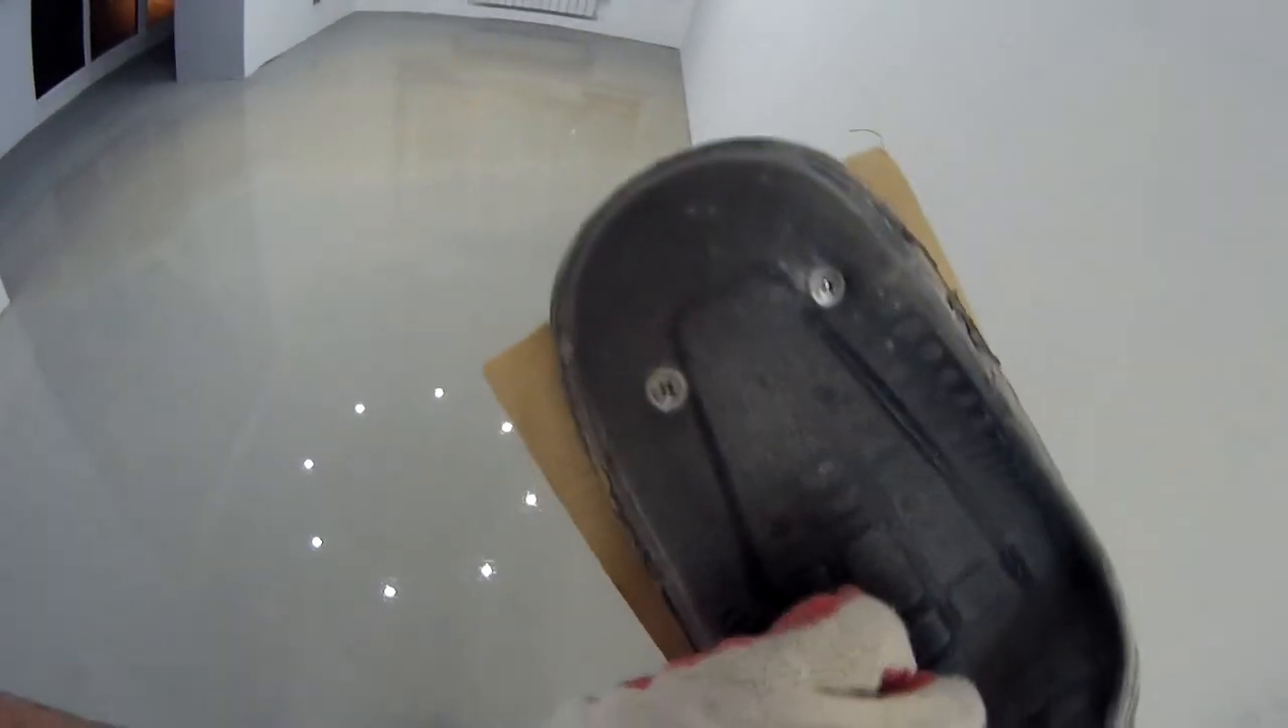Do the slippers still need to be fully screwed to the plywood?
No.